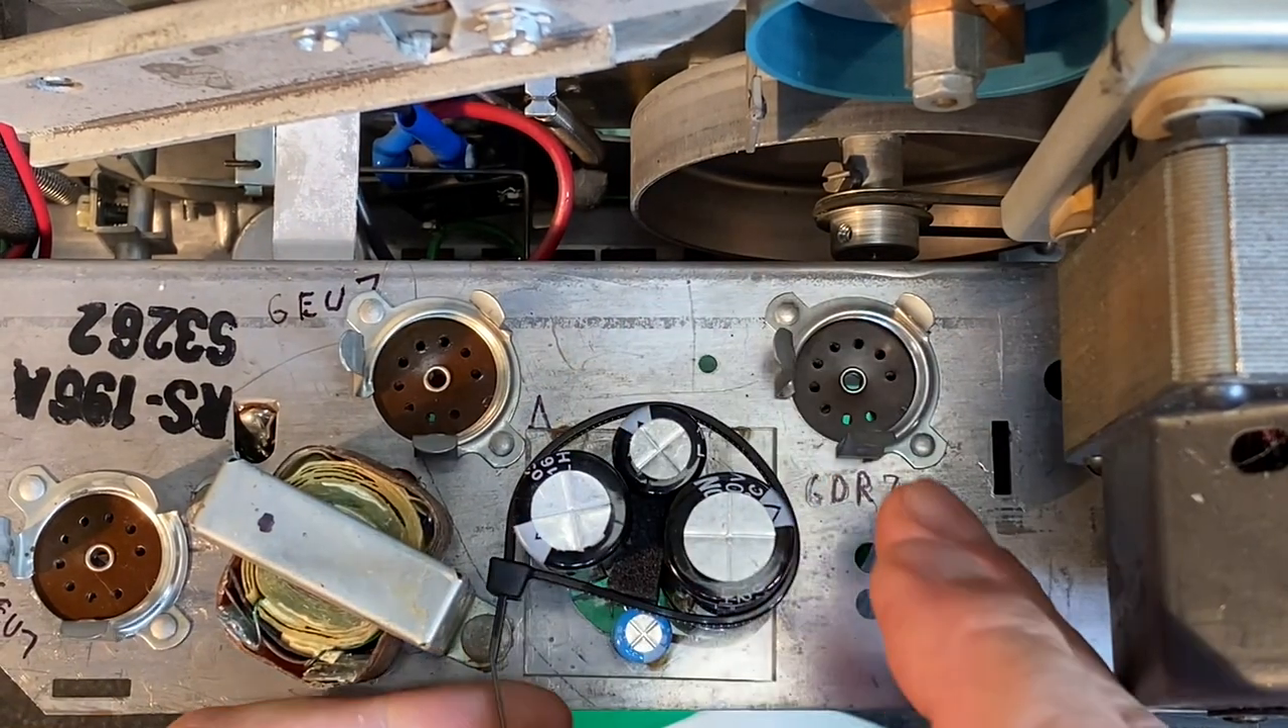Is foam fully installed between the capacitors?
Yes.